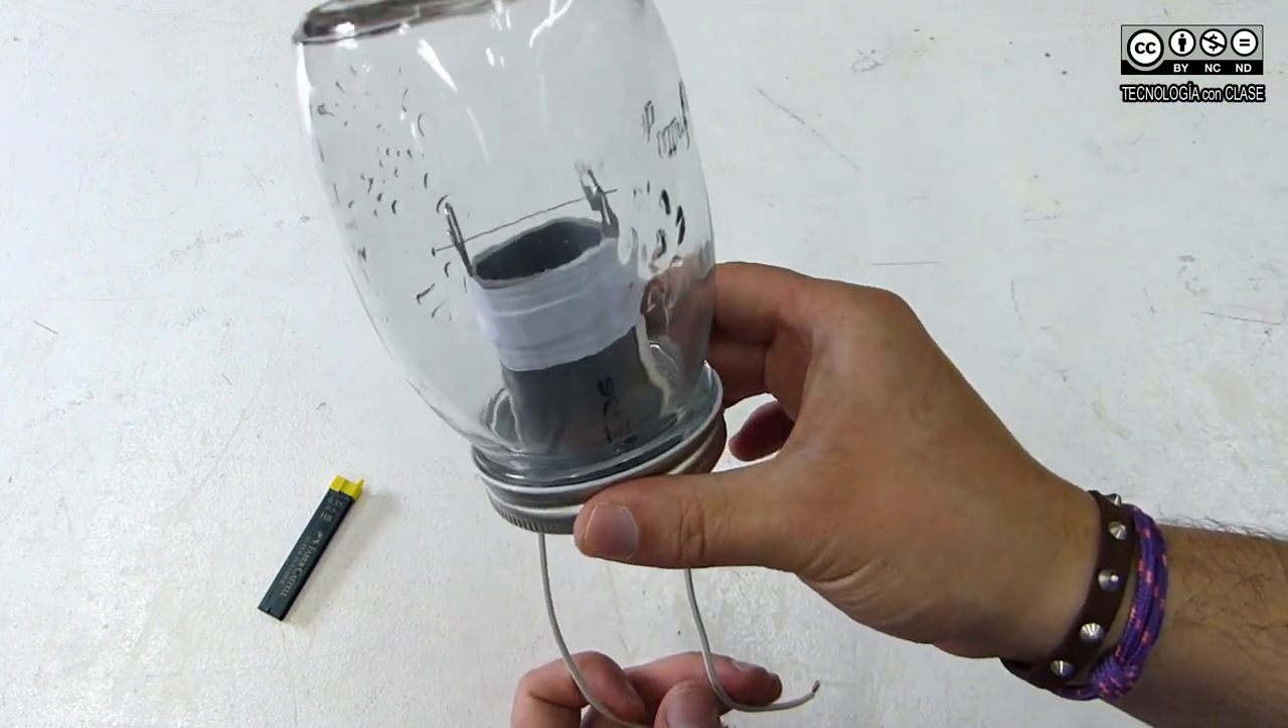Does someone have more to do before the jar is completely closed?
No.